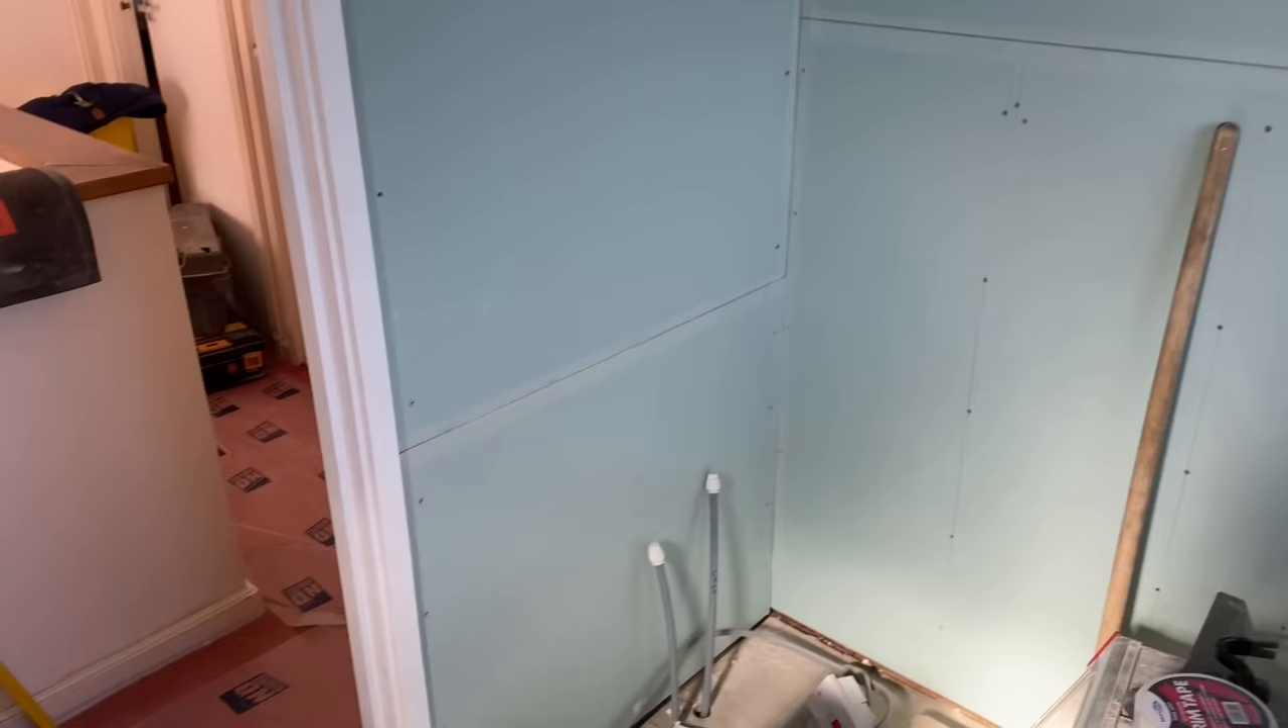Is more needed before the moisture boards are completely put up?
No.